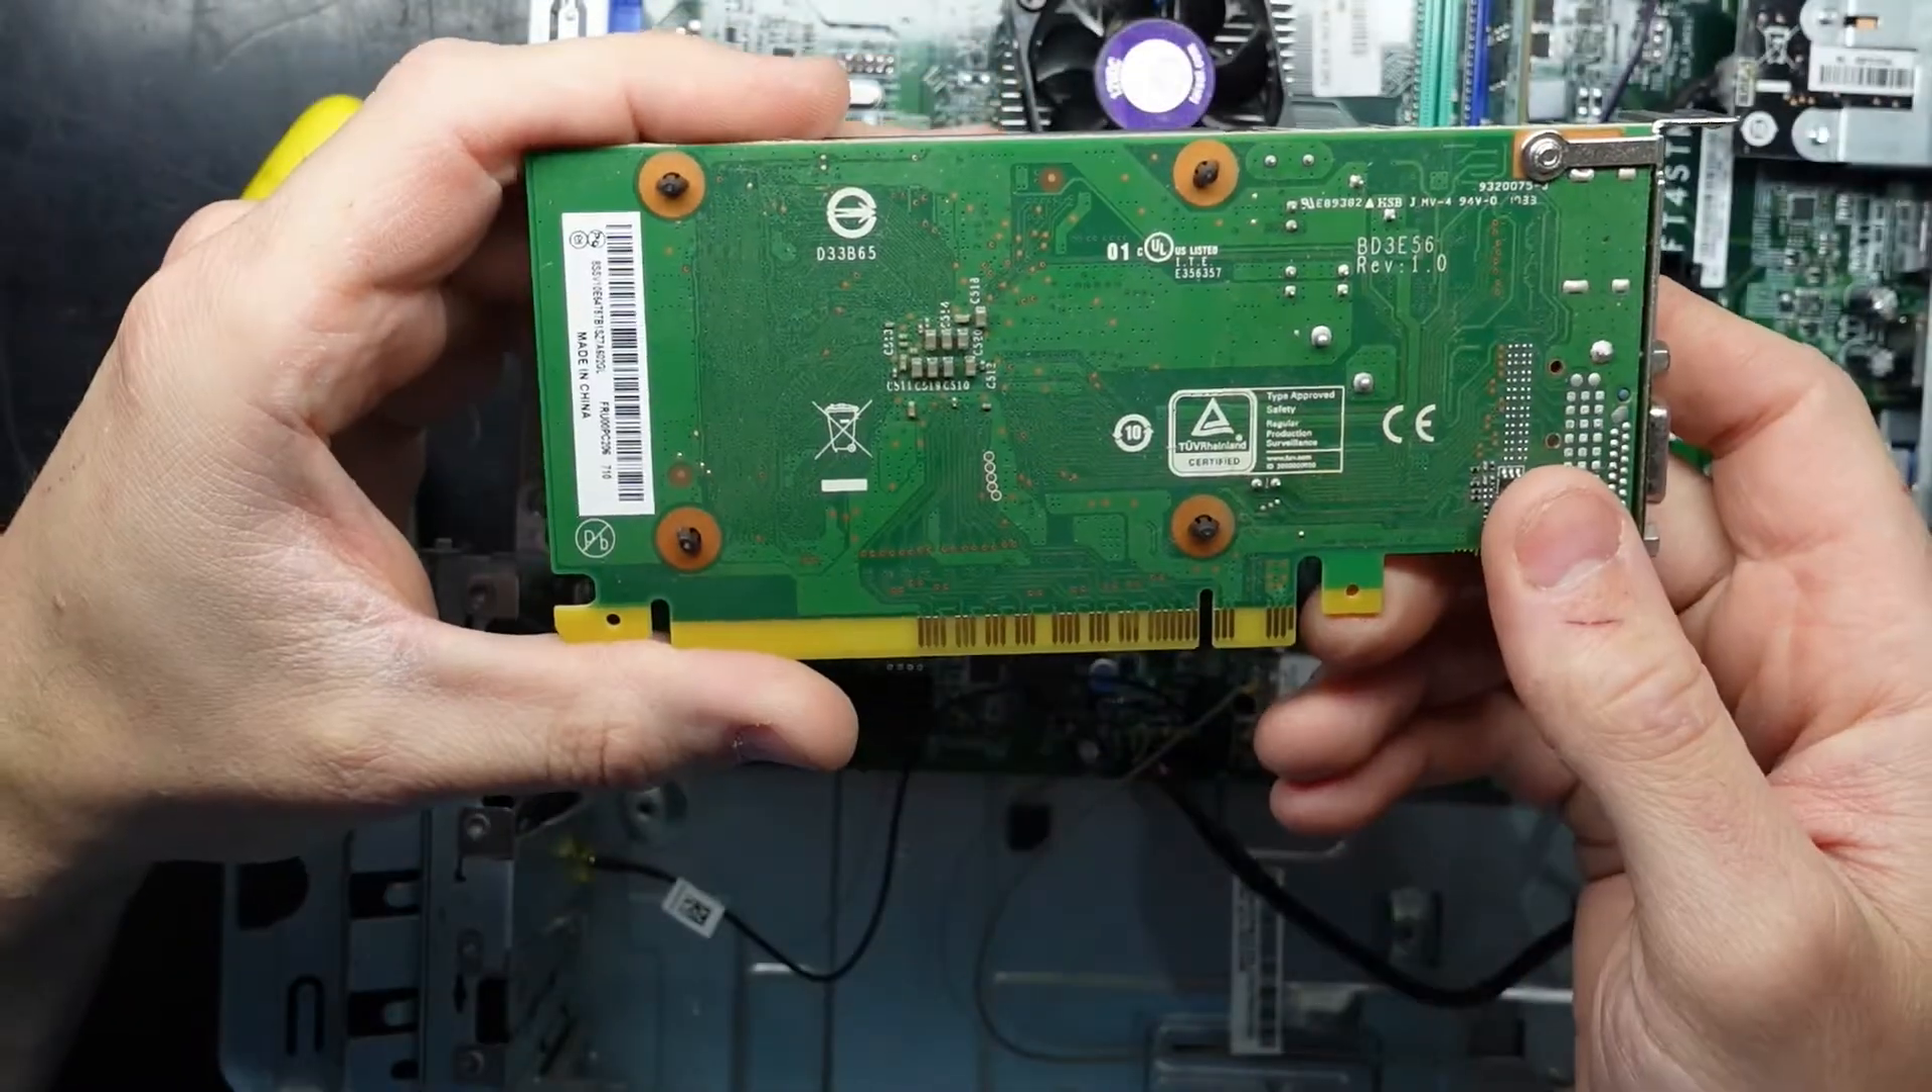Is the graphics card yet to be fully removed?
No.